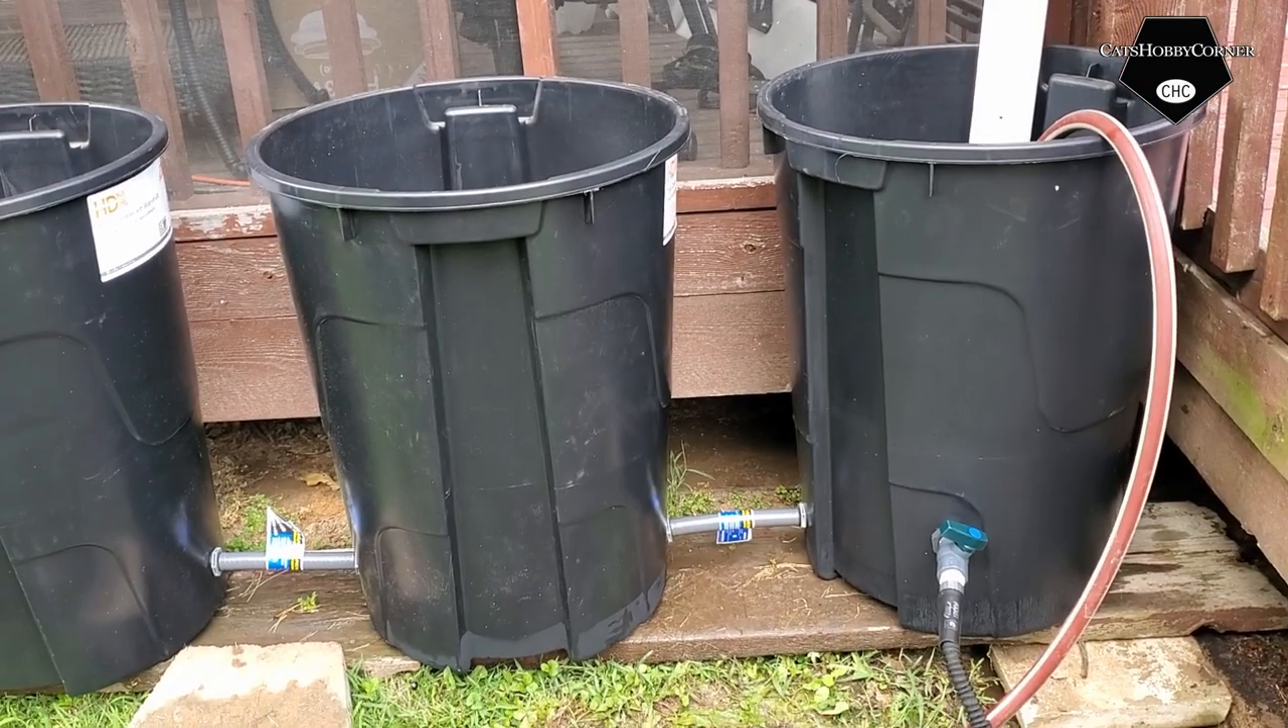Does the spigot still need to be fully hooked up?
No.